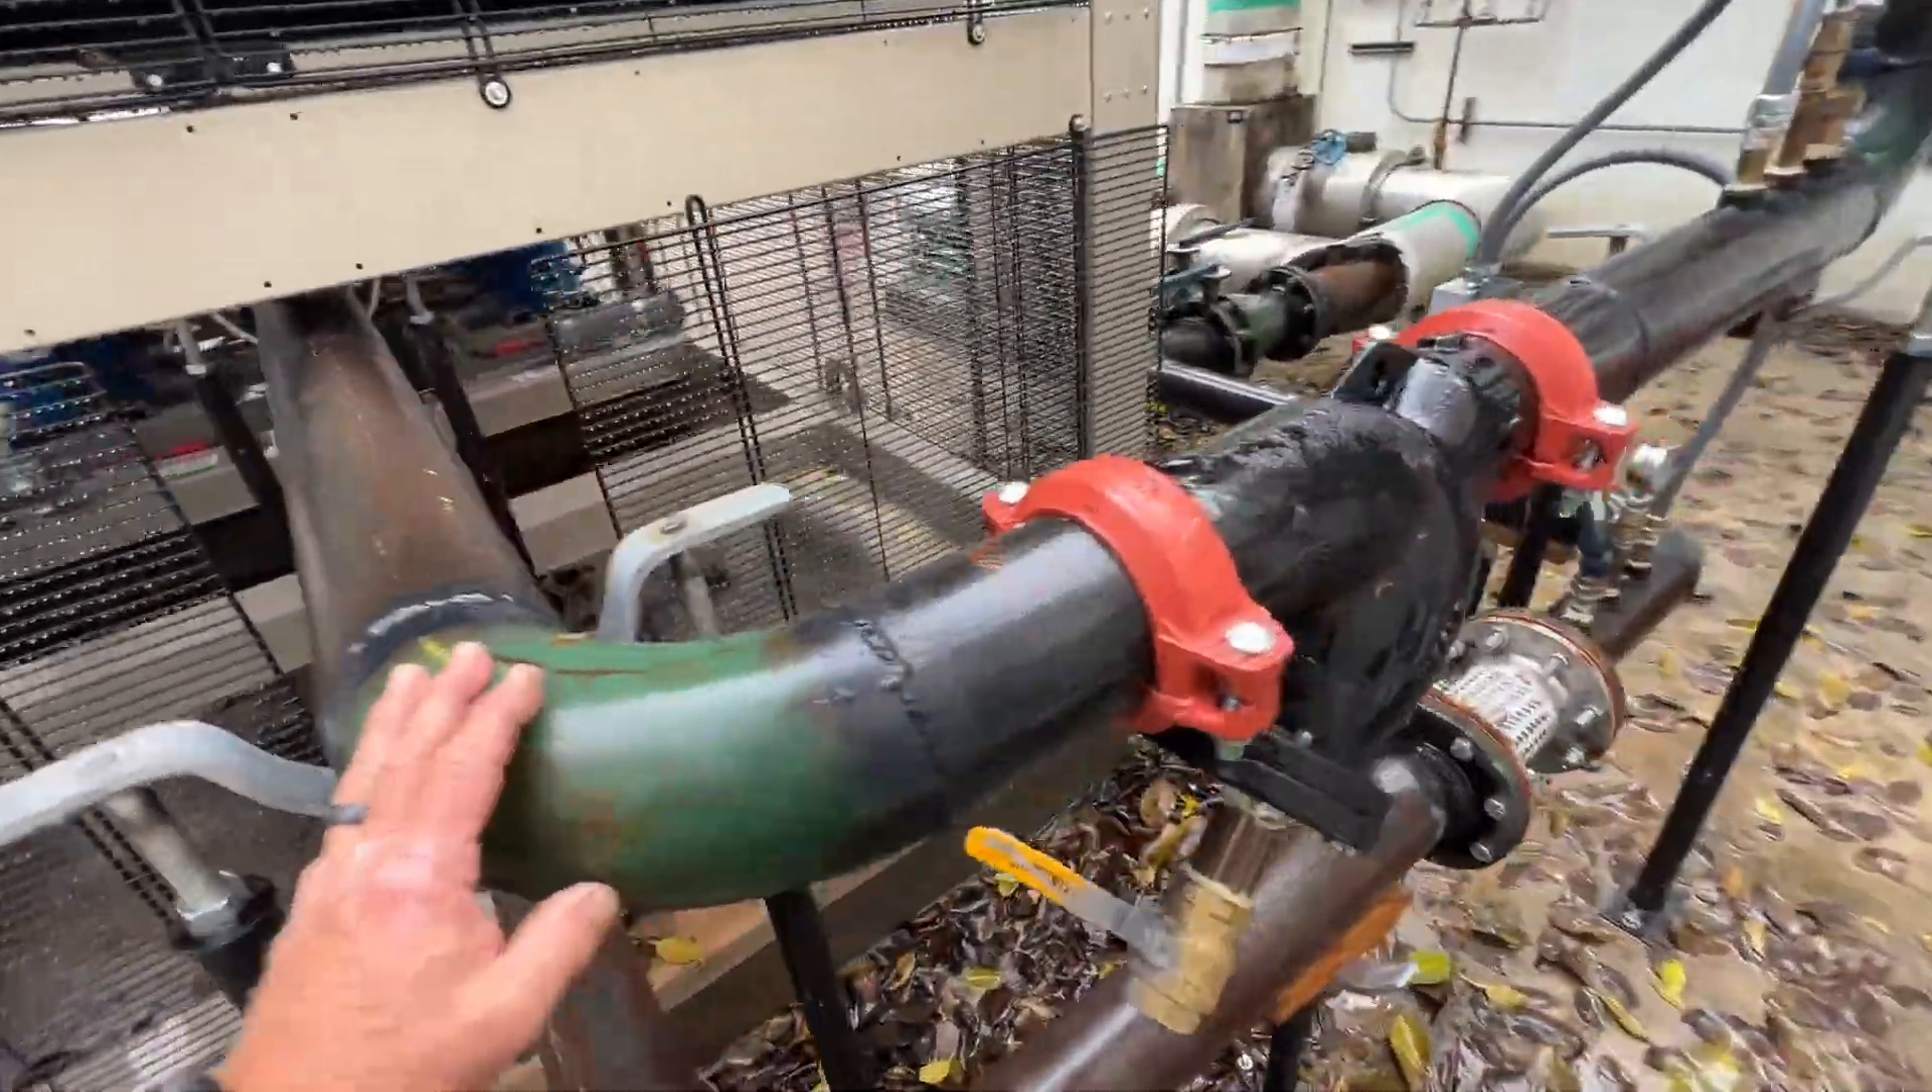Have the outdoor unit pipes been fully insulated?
No.